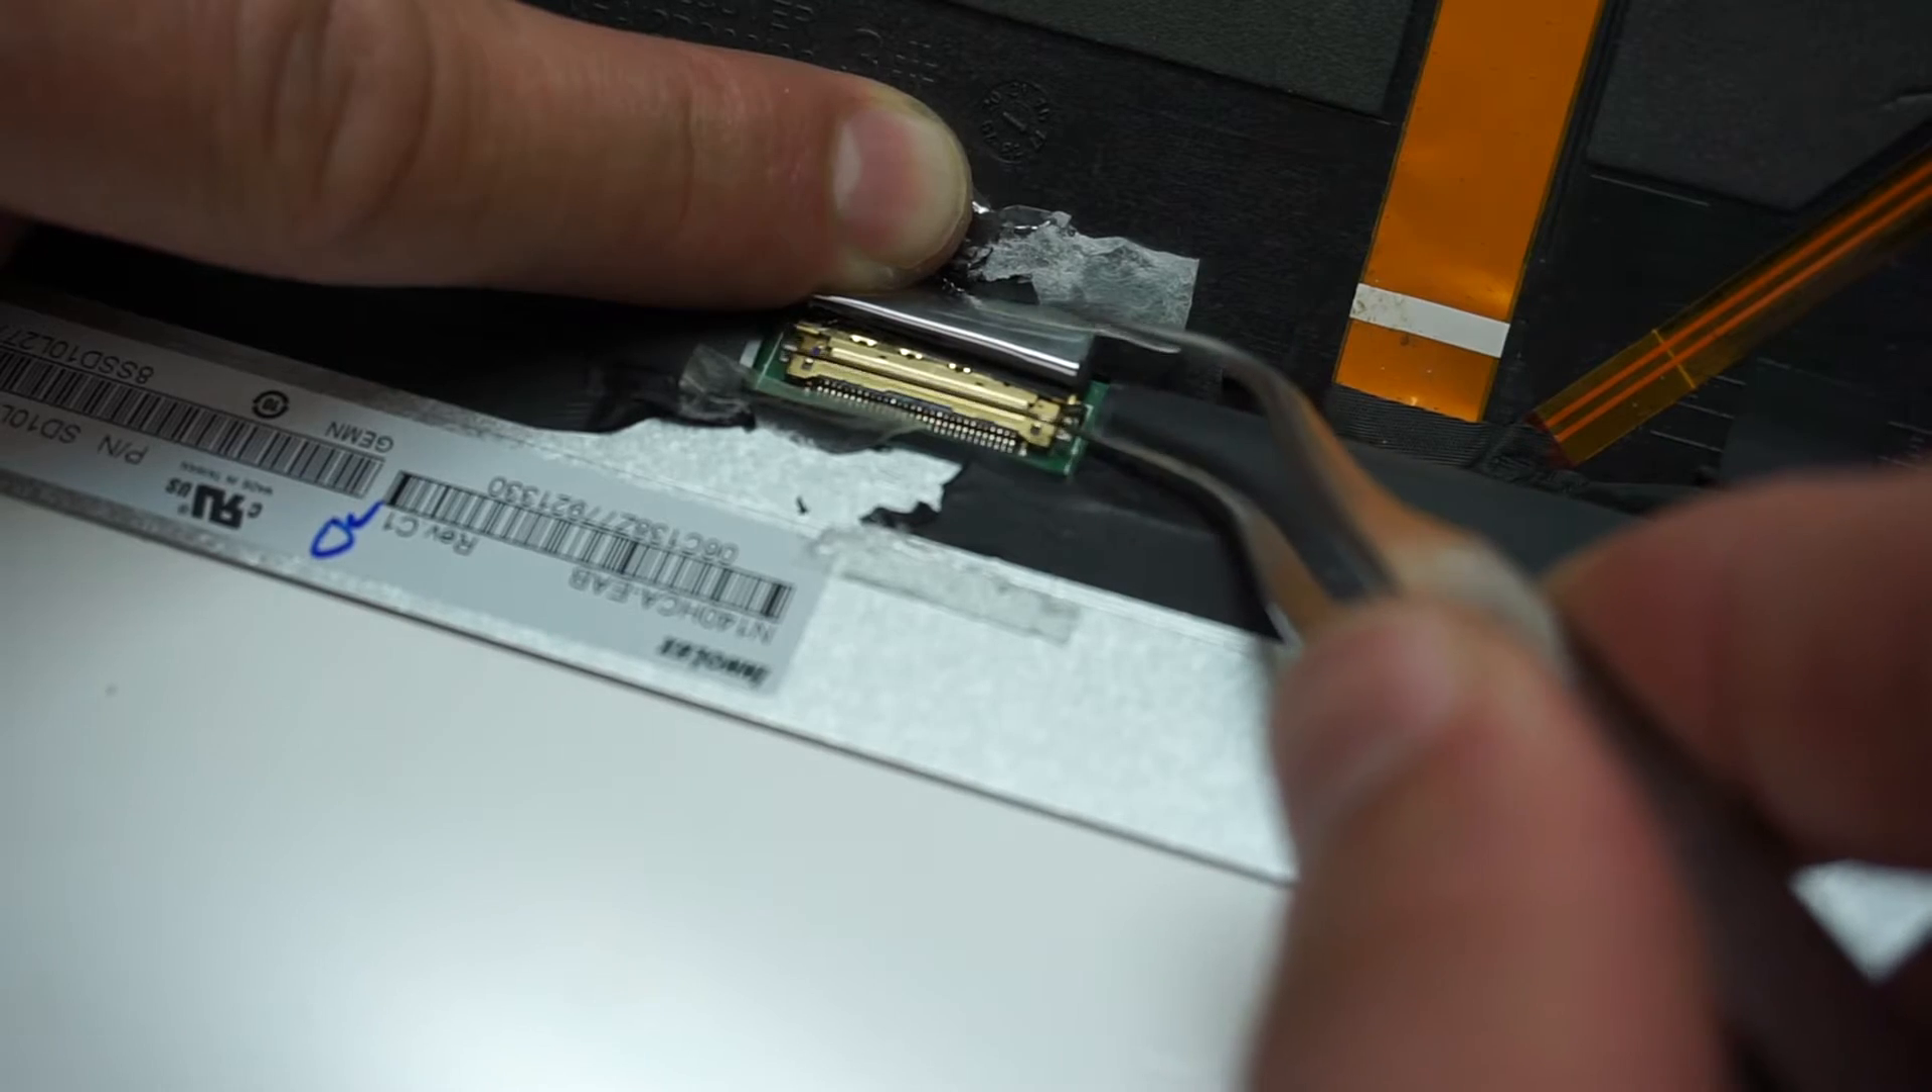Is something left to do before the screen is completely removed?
Yes.